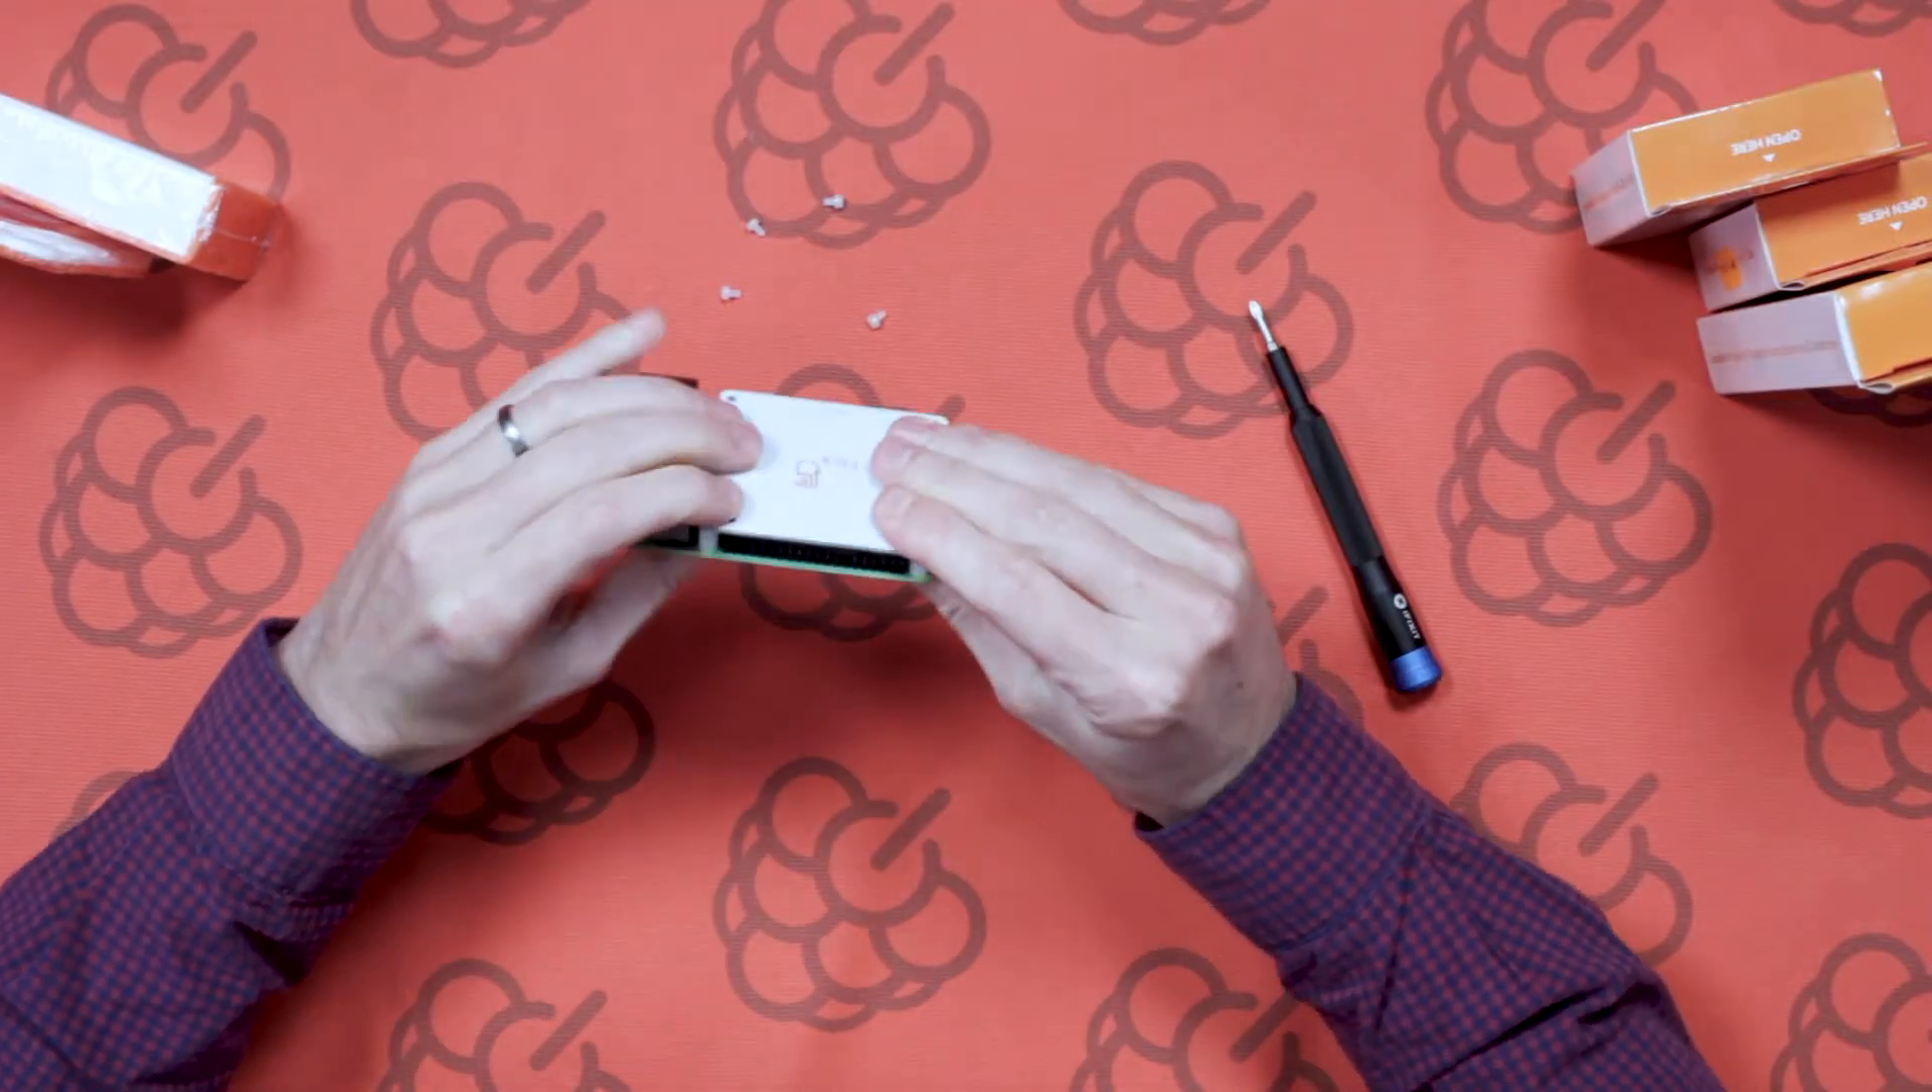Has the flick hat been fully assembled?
No.